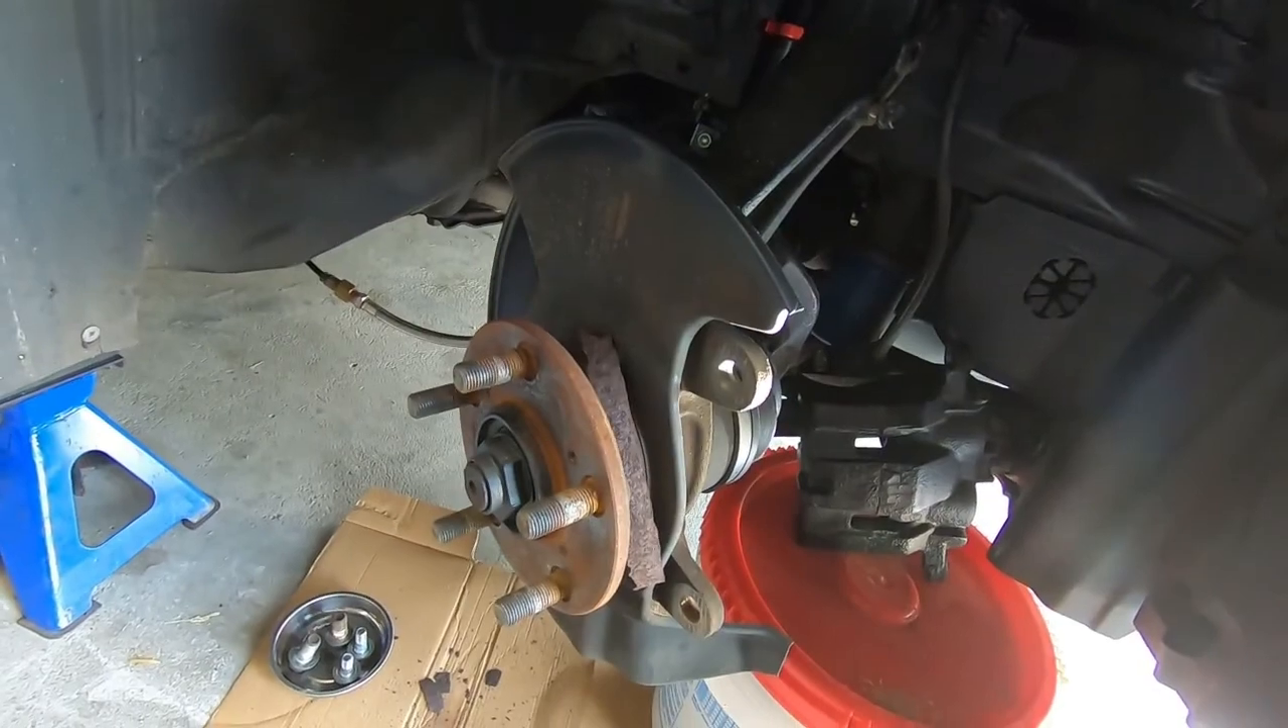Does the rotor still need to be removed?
No.